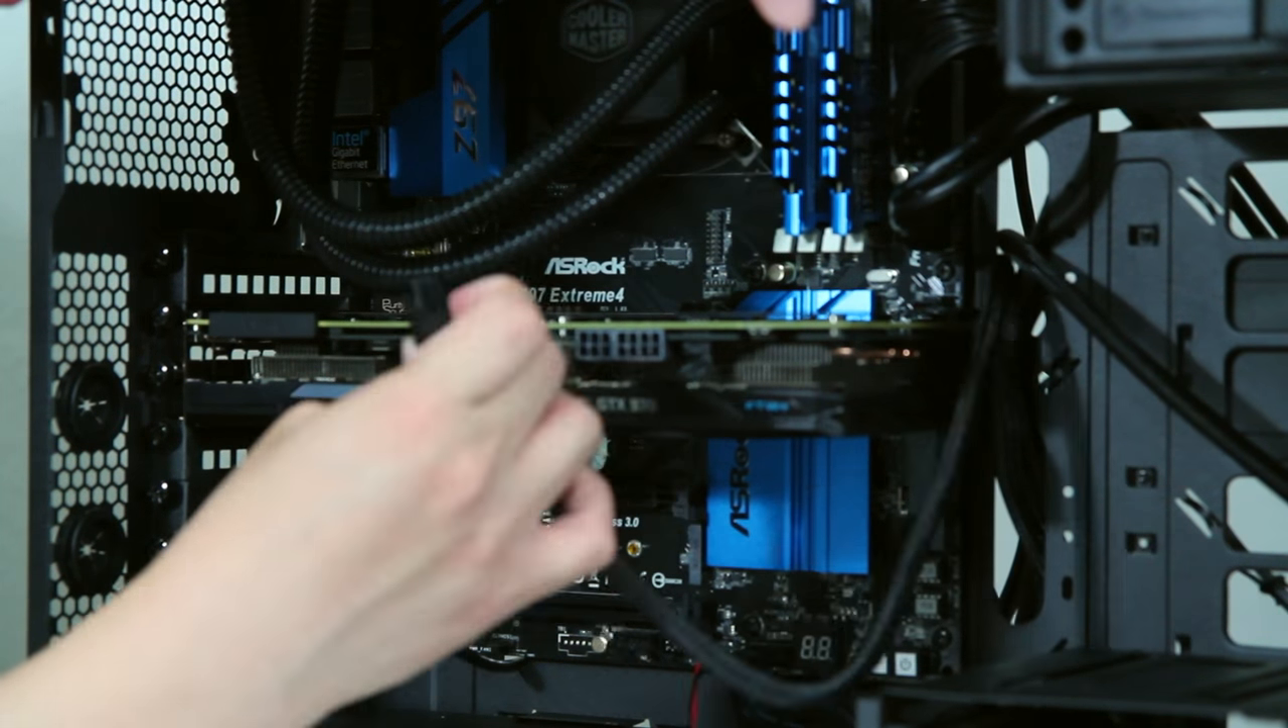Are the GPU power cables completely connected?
No.